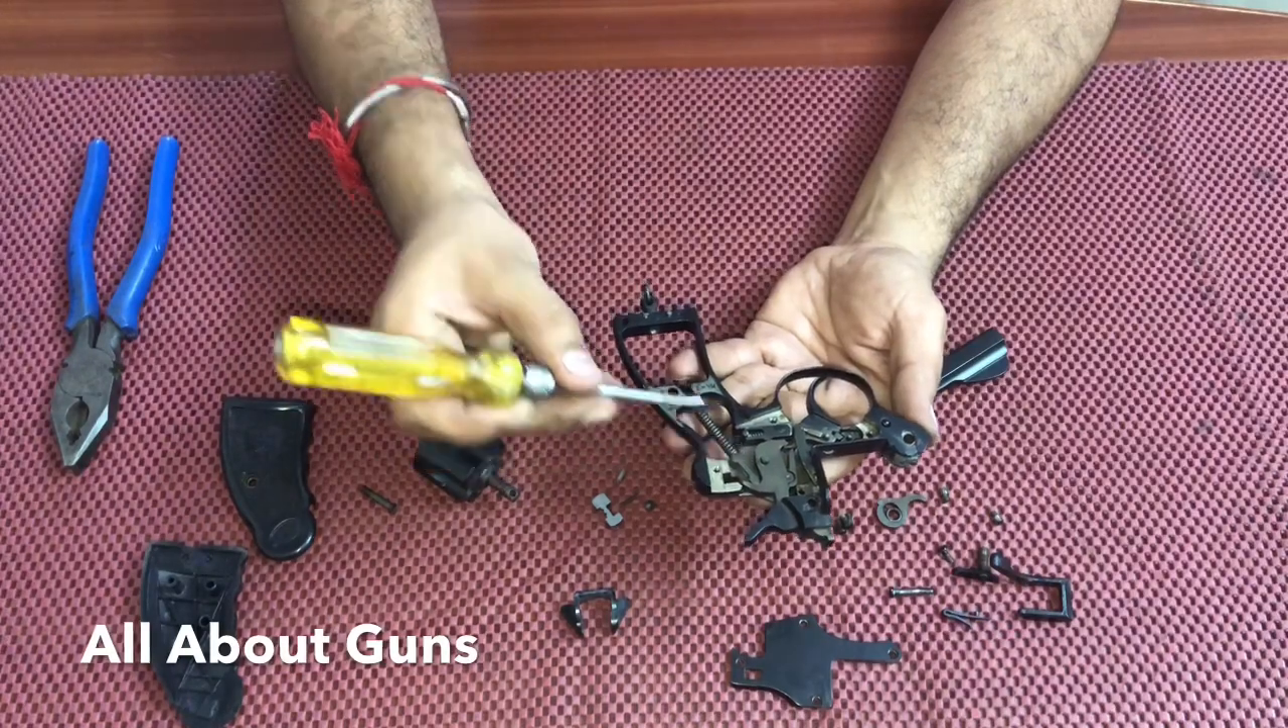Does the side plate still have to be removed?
No.